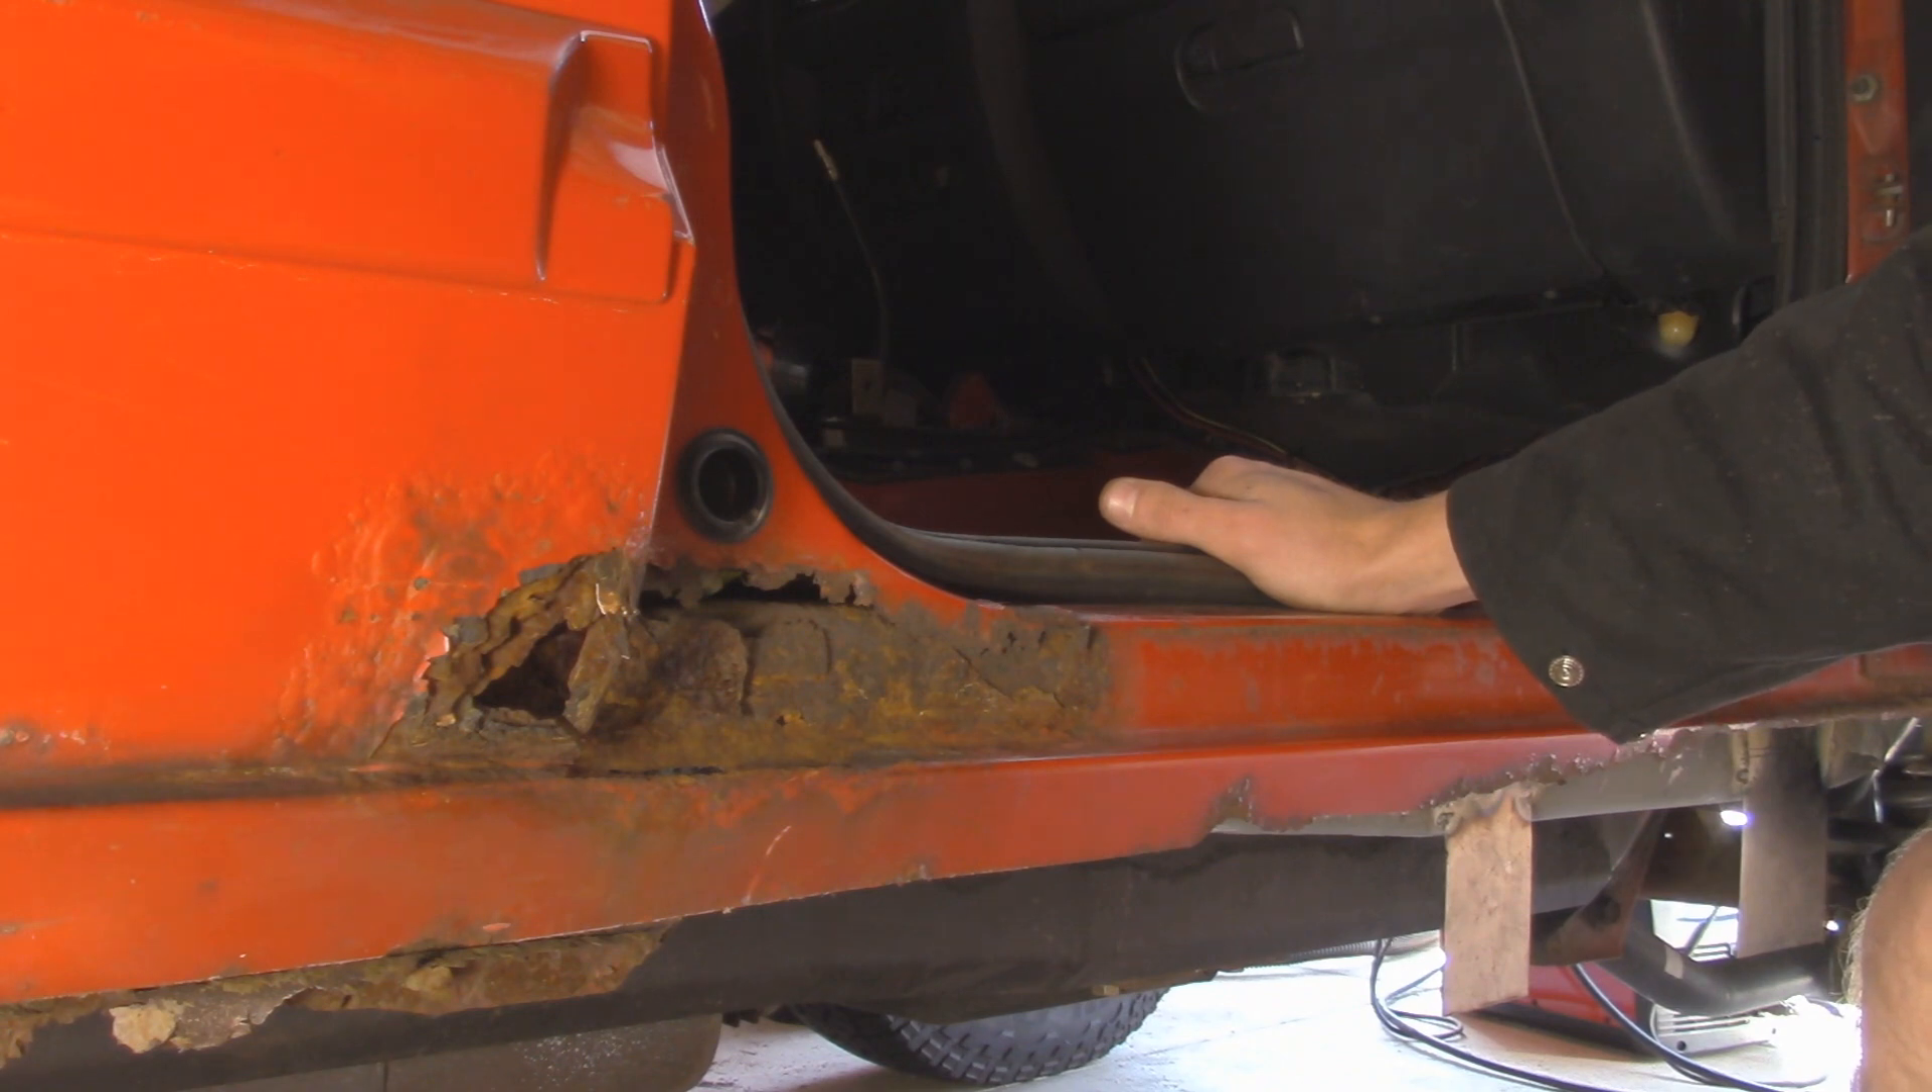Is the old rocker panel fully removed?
No.